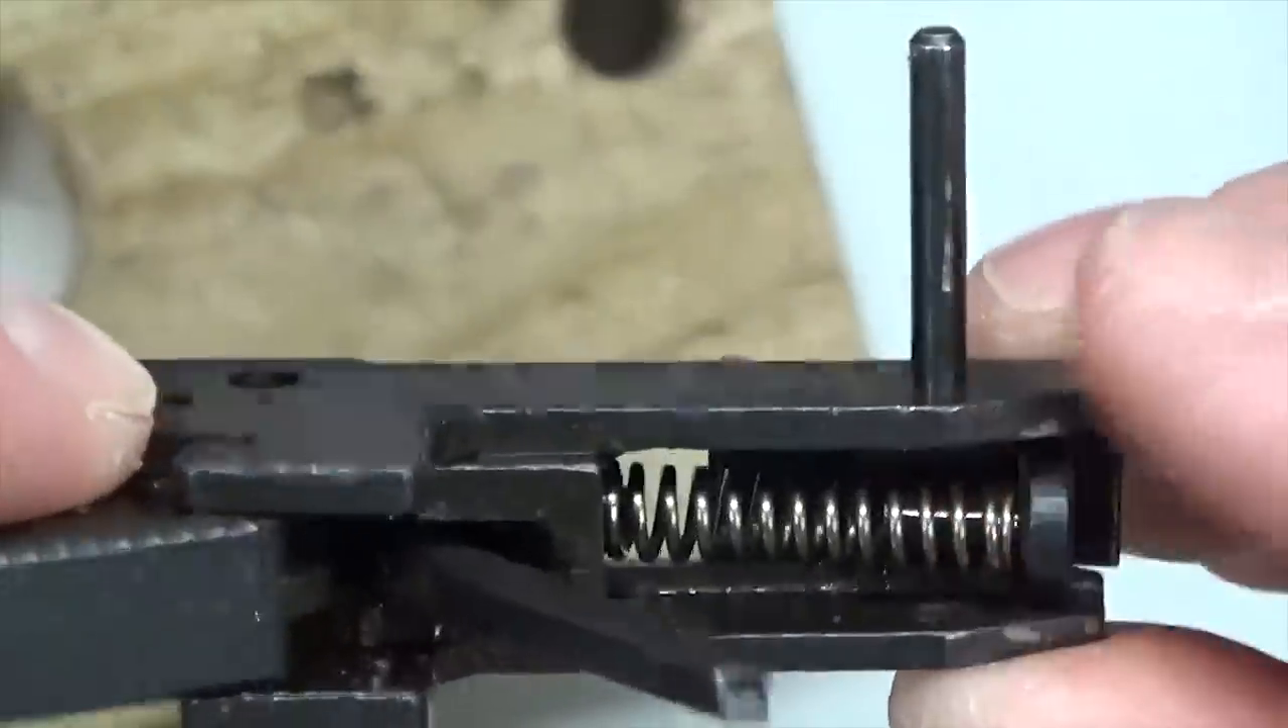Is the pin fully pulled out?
No.